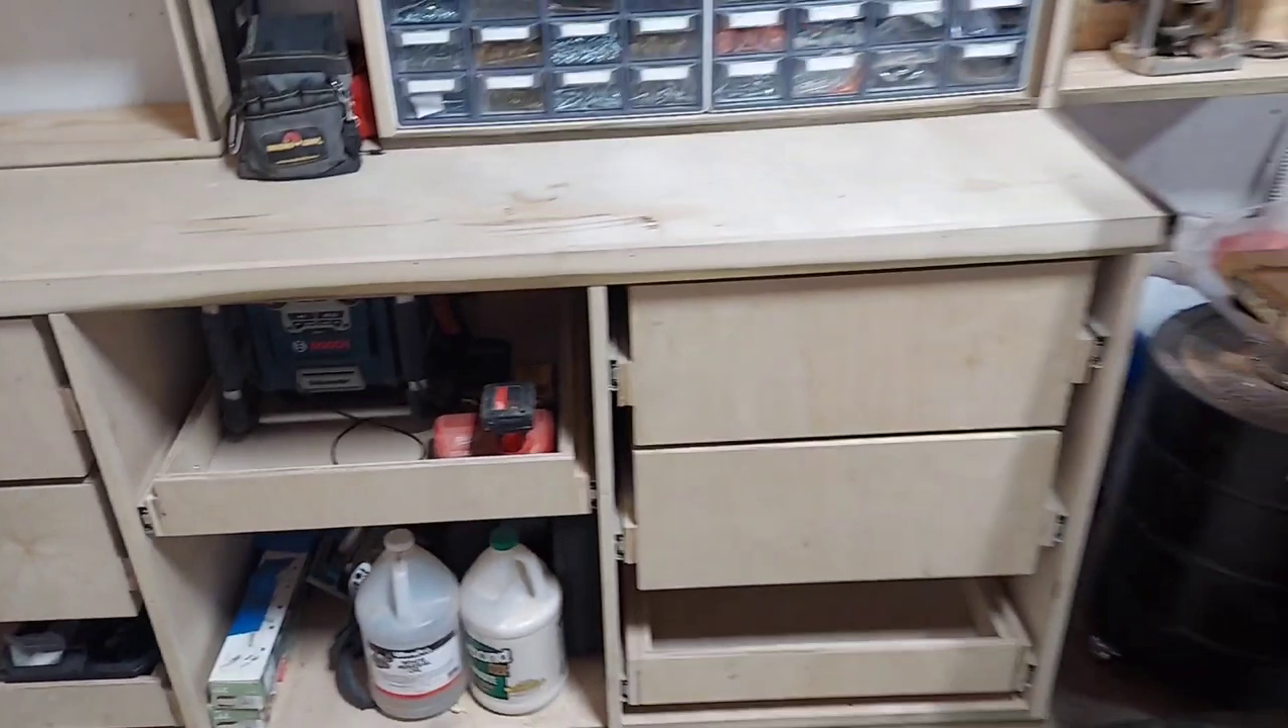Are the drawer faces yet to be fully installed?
Yes.